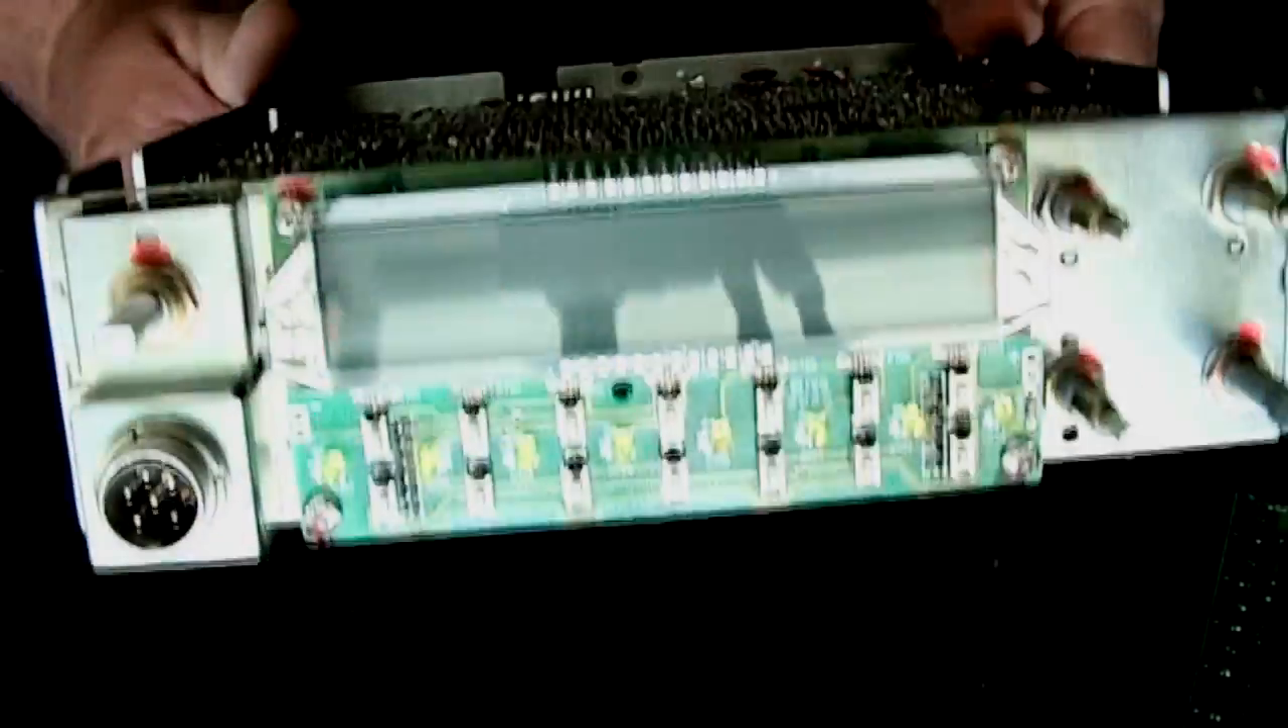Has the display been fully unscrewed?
No.